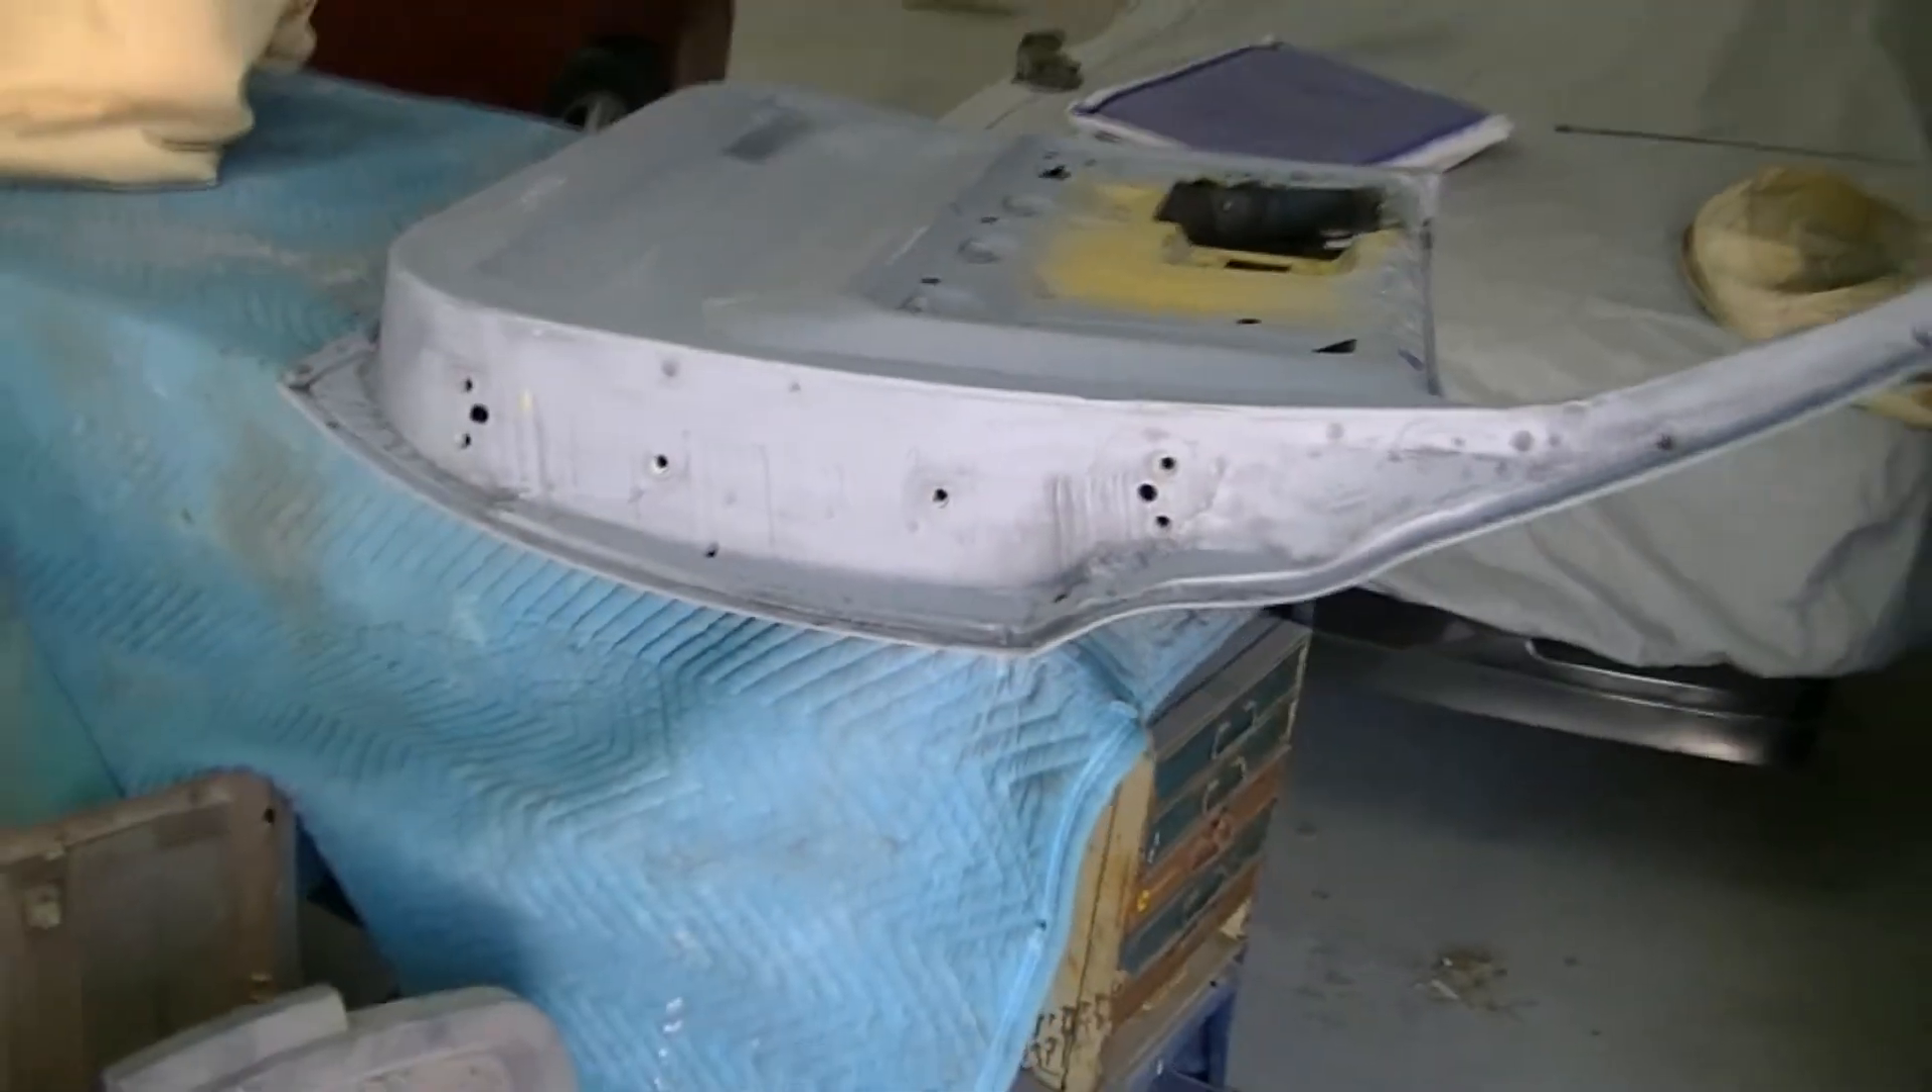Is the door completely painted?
No.